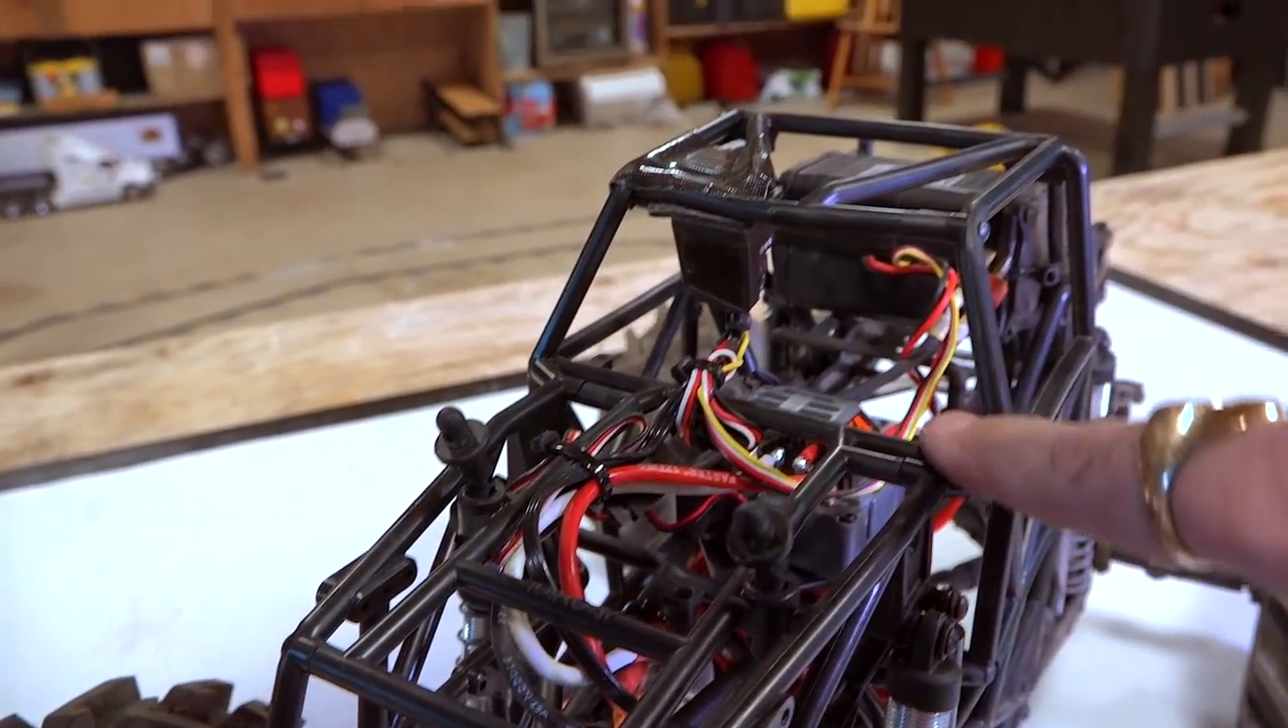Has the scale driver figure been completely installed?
No.